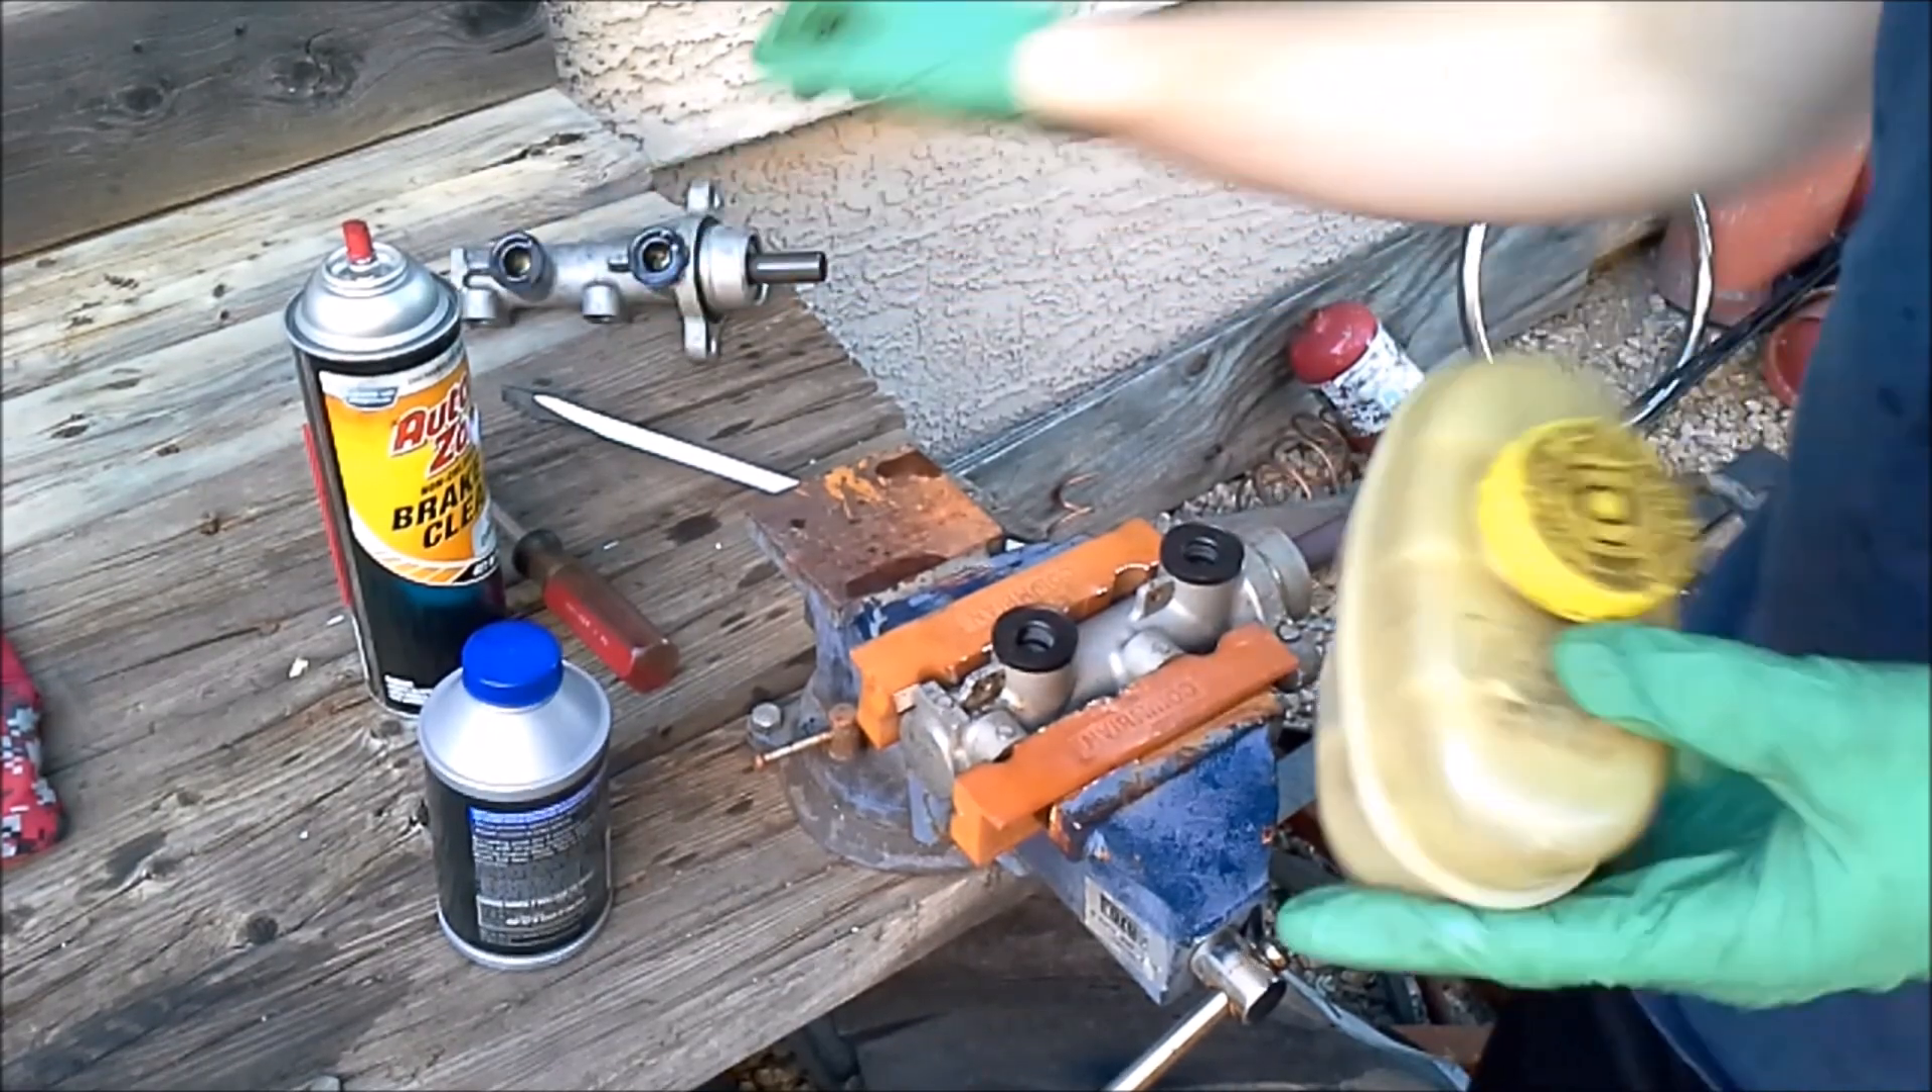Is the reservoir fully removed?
Yes.